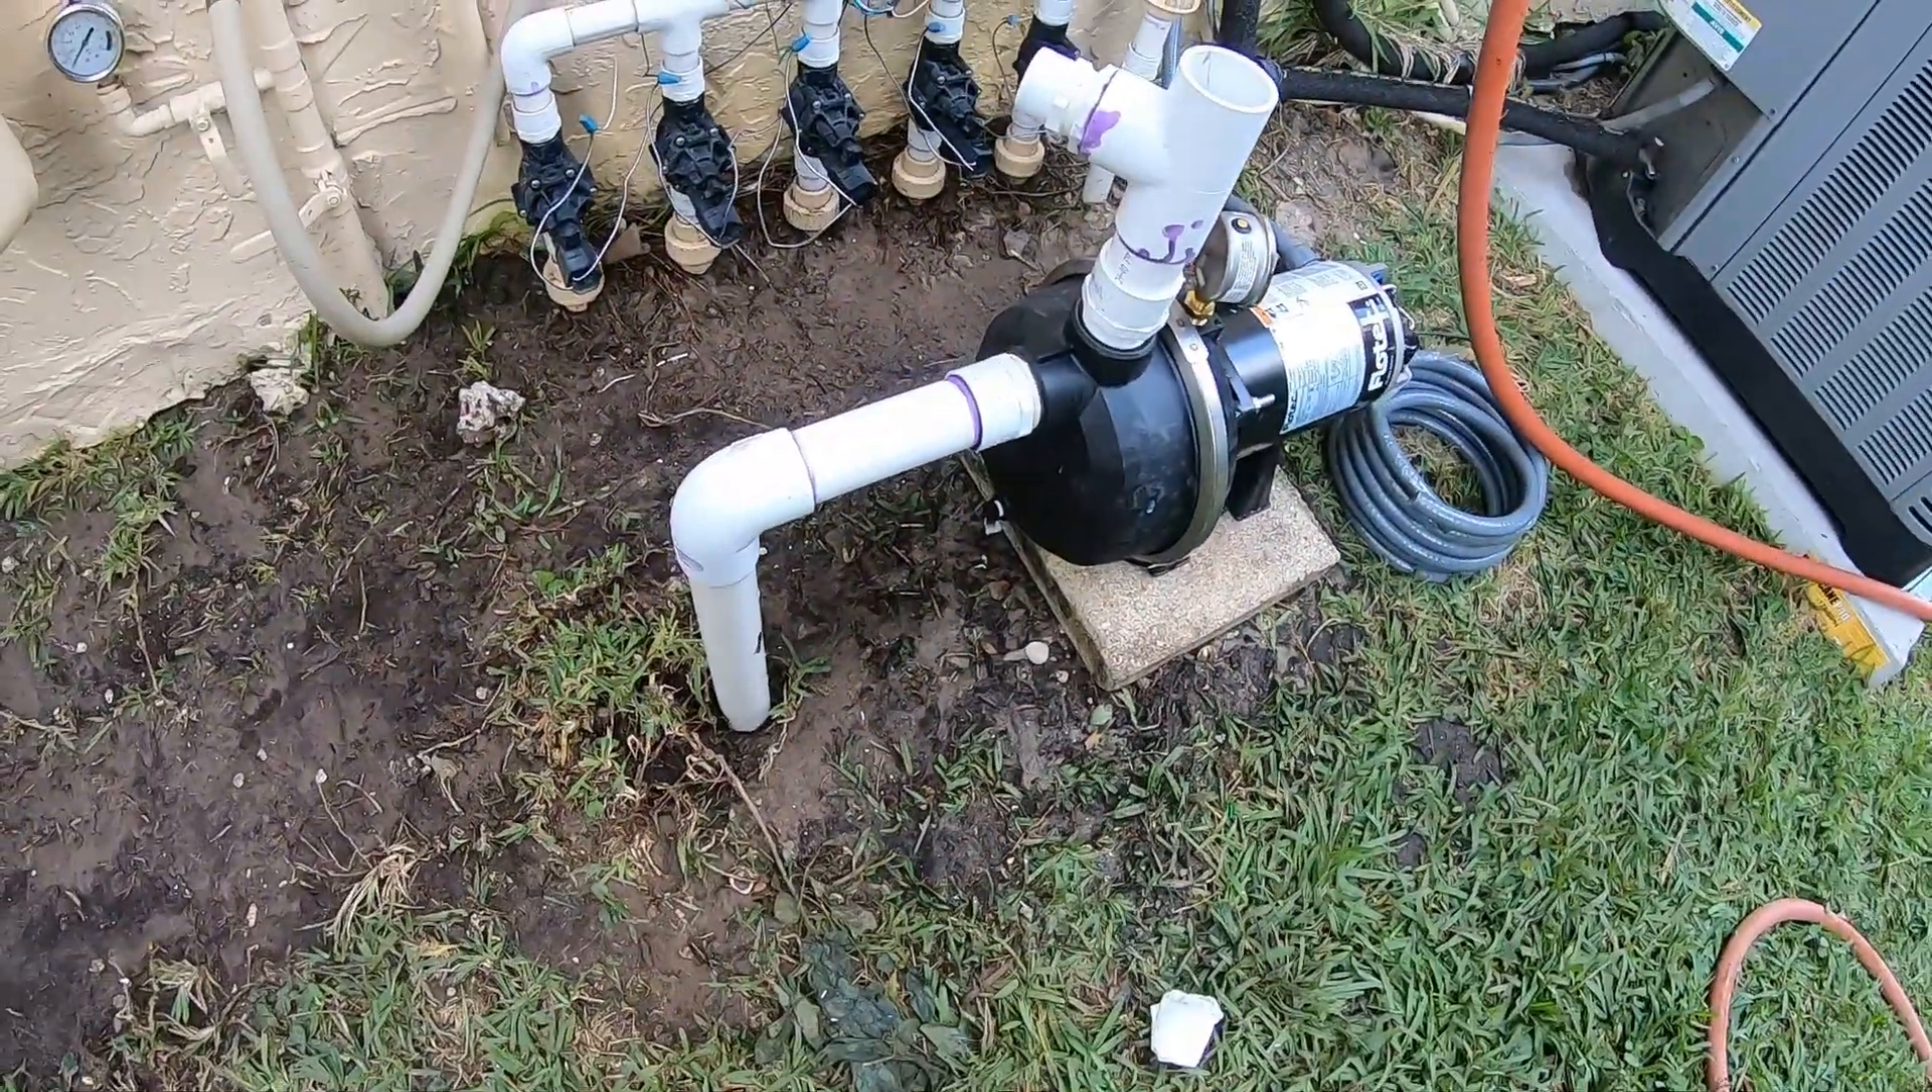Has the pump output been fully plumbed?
No.